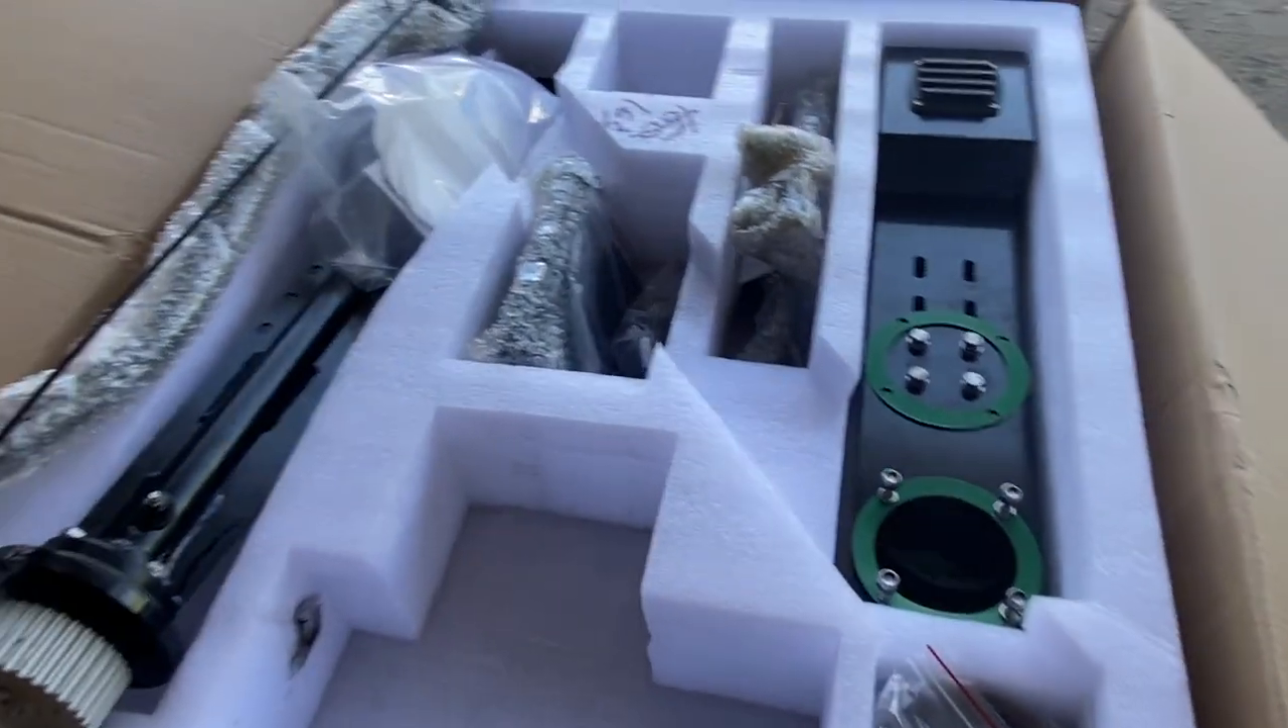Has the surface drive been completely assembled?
No.